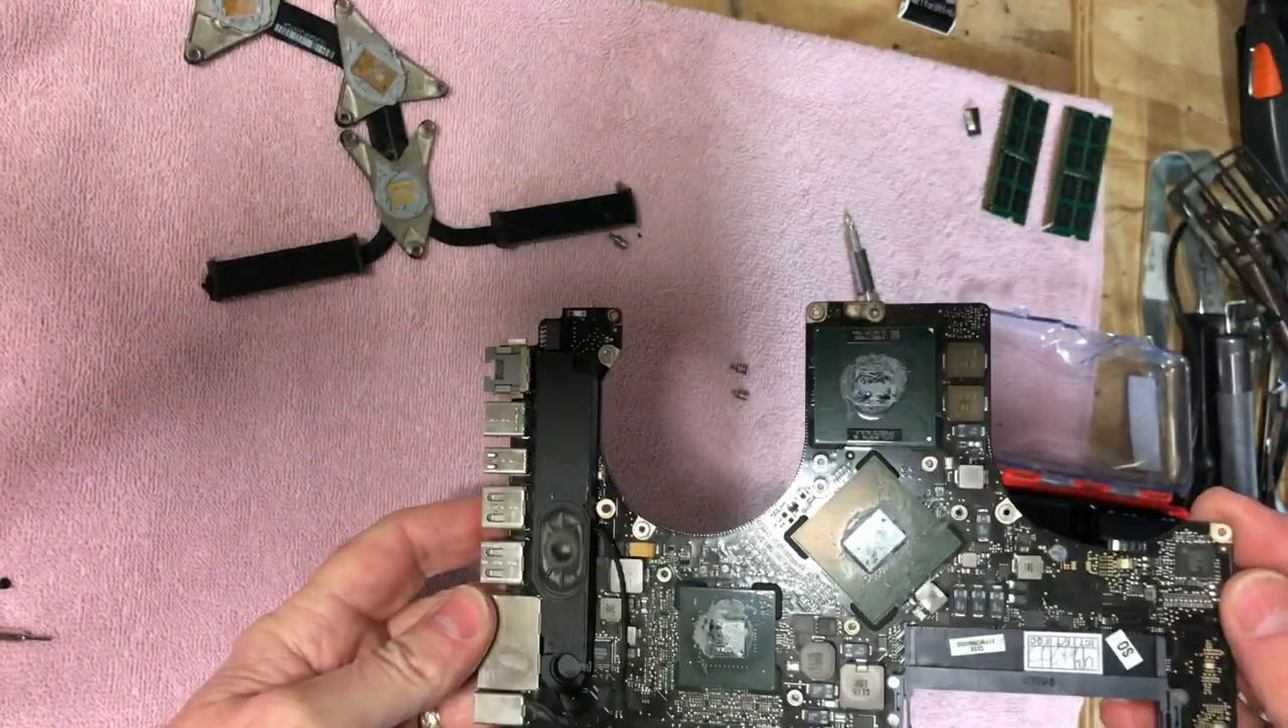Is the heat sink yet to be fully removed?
No.